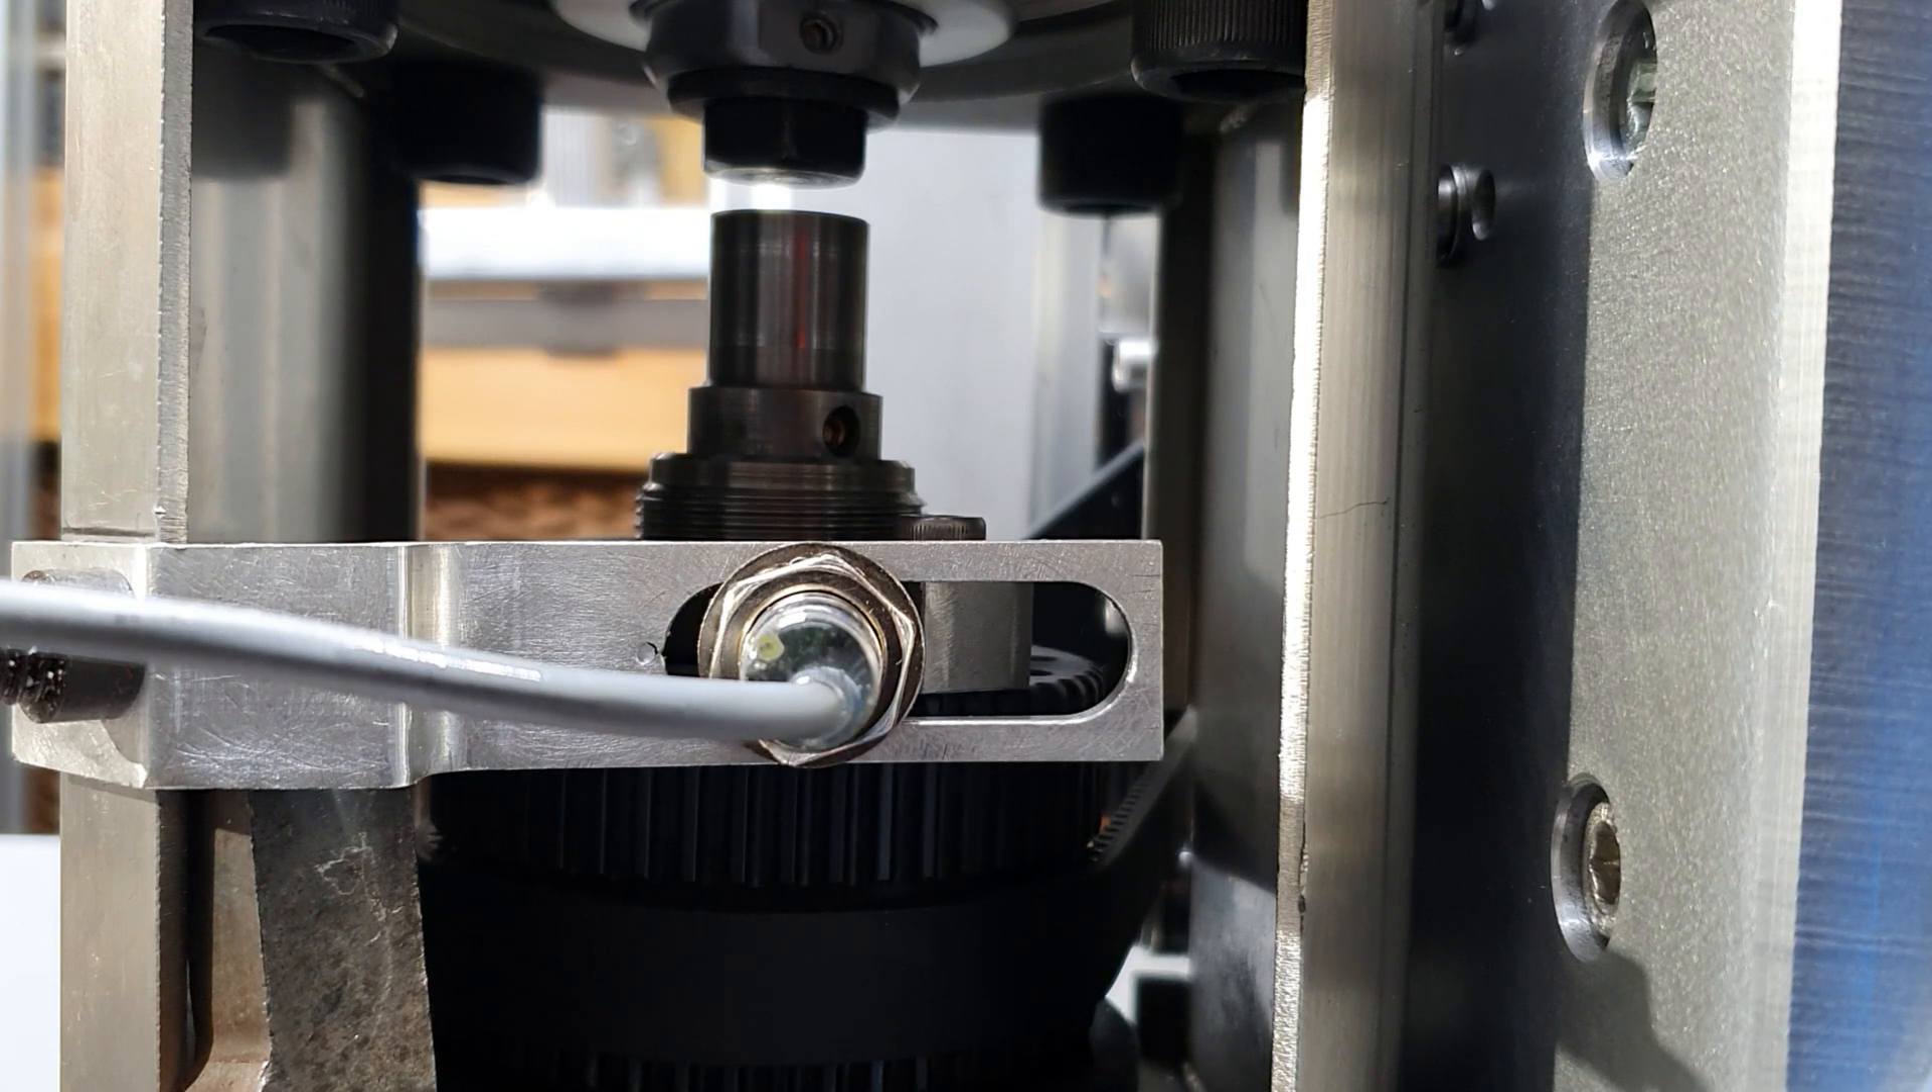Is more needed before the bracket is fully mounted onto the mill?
No.